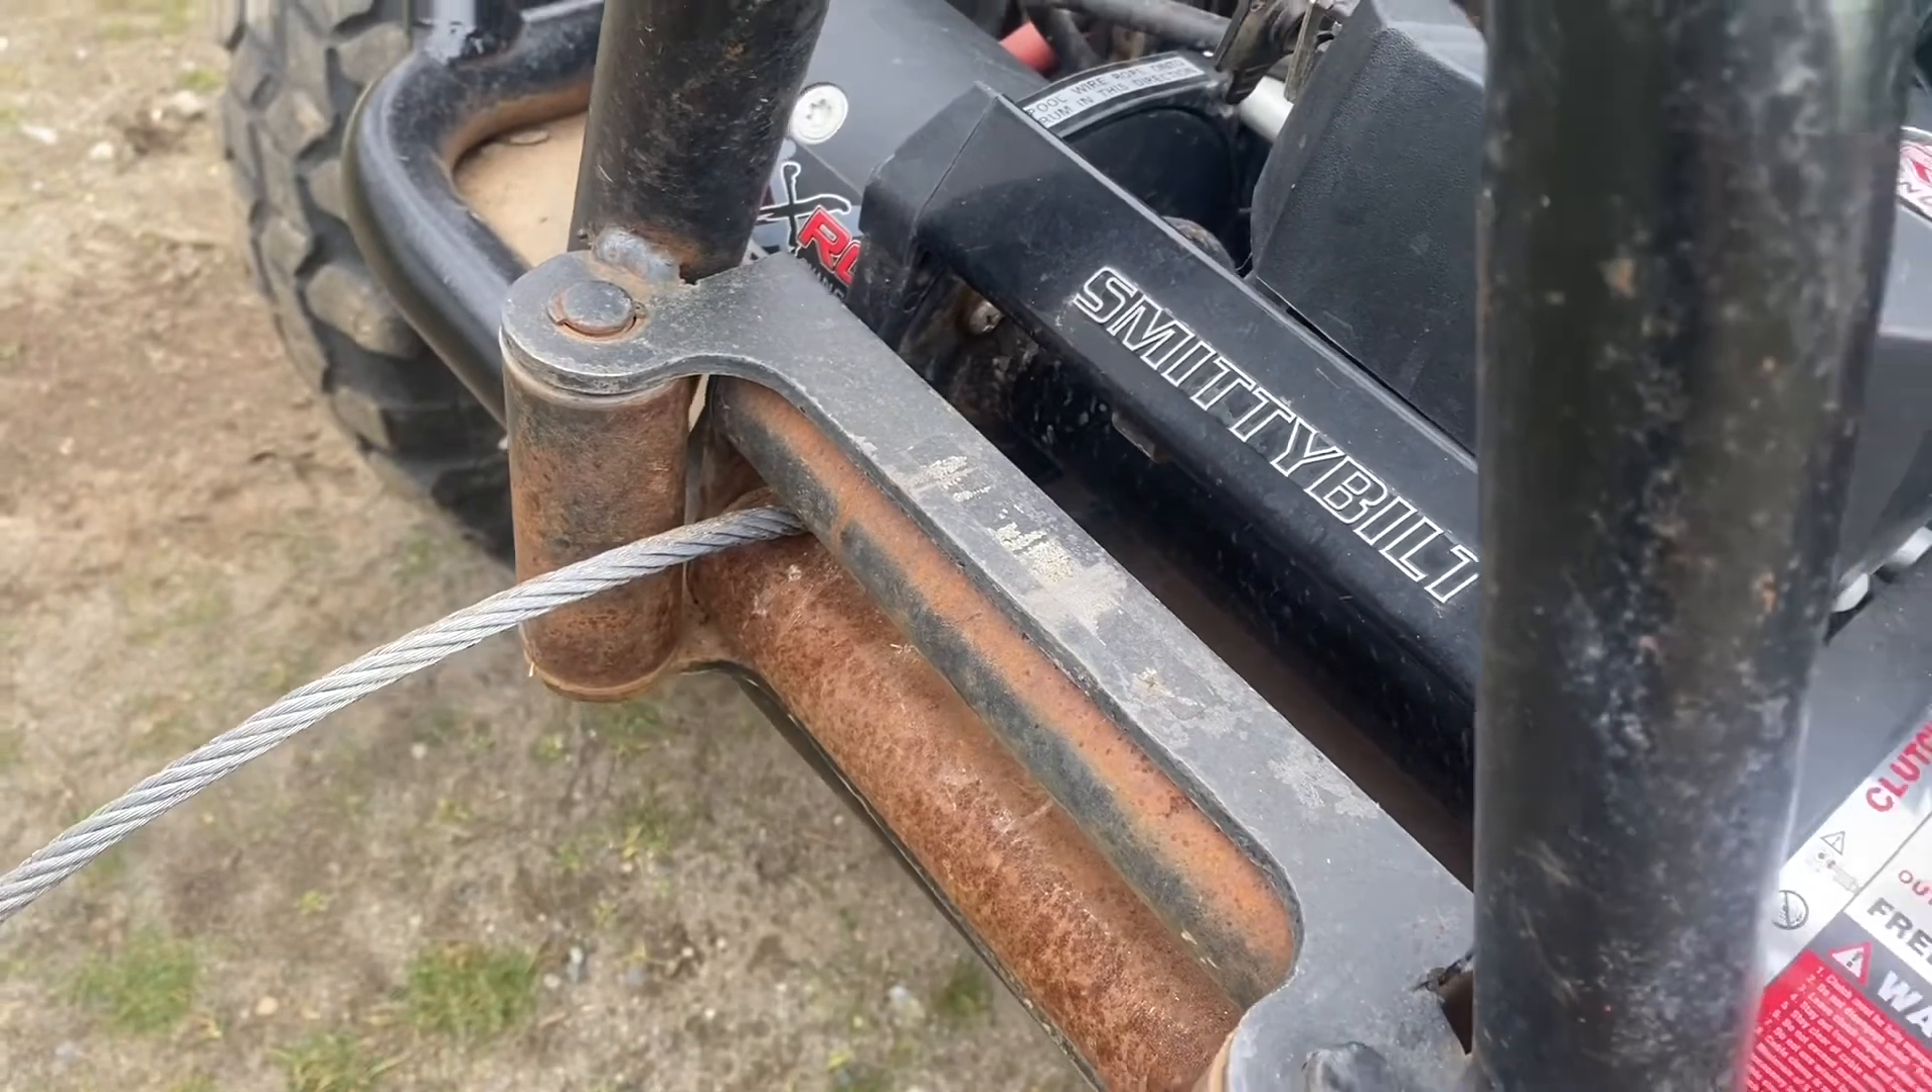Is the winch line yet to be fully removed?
Yes.